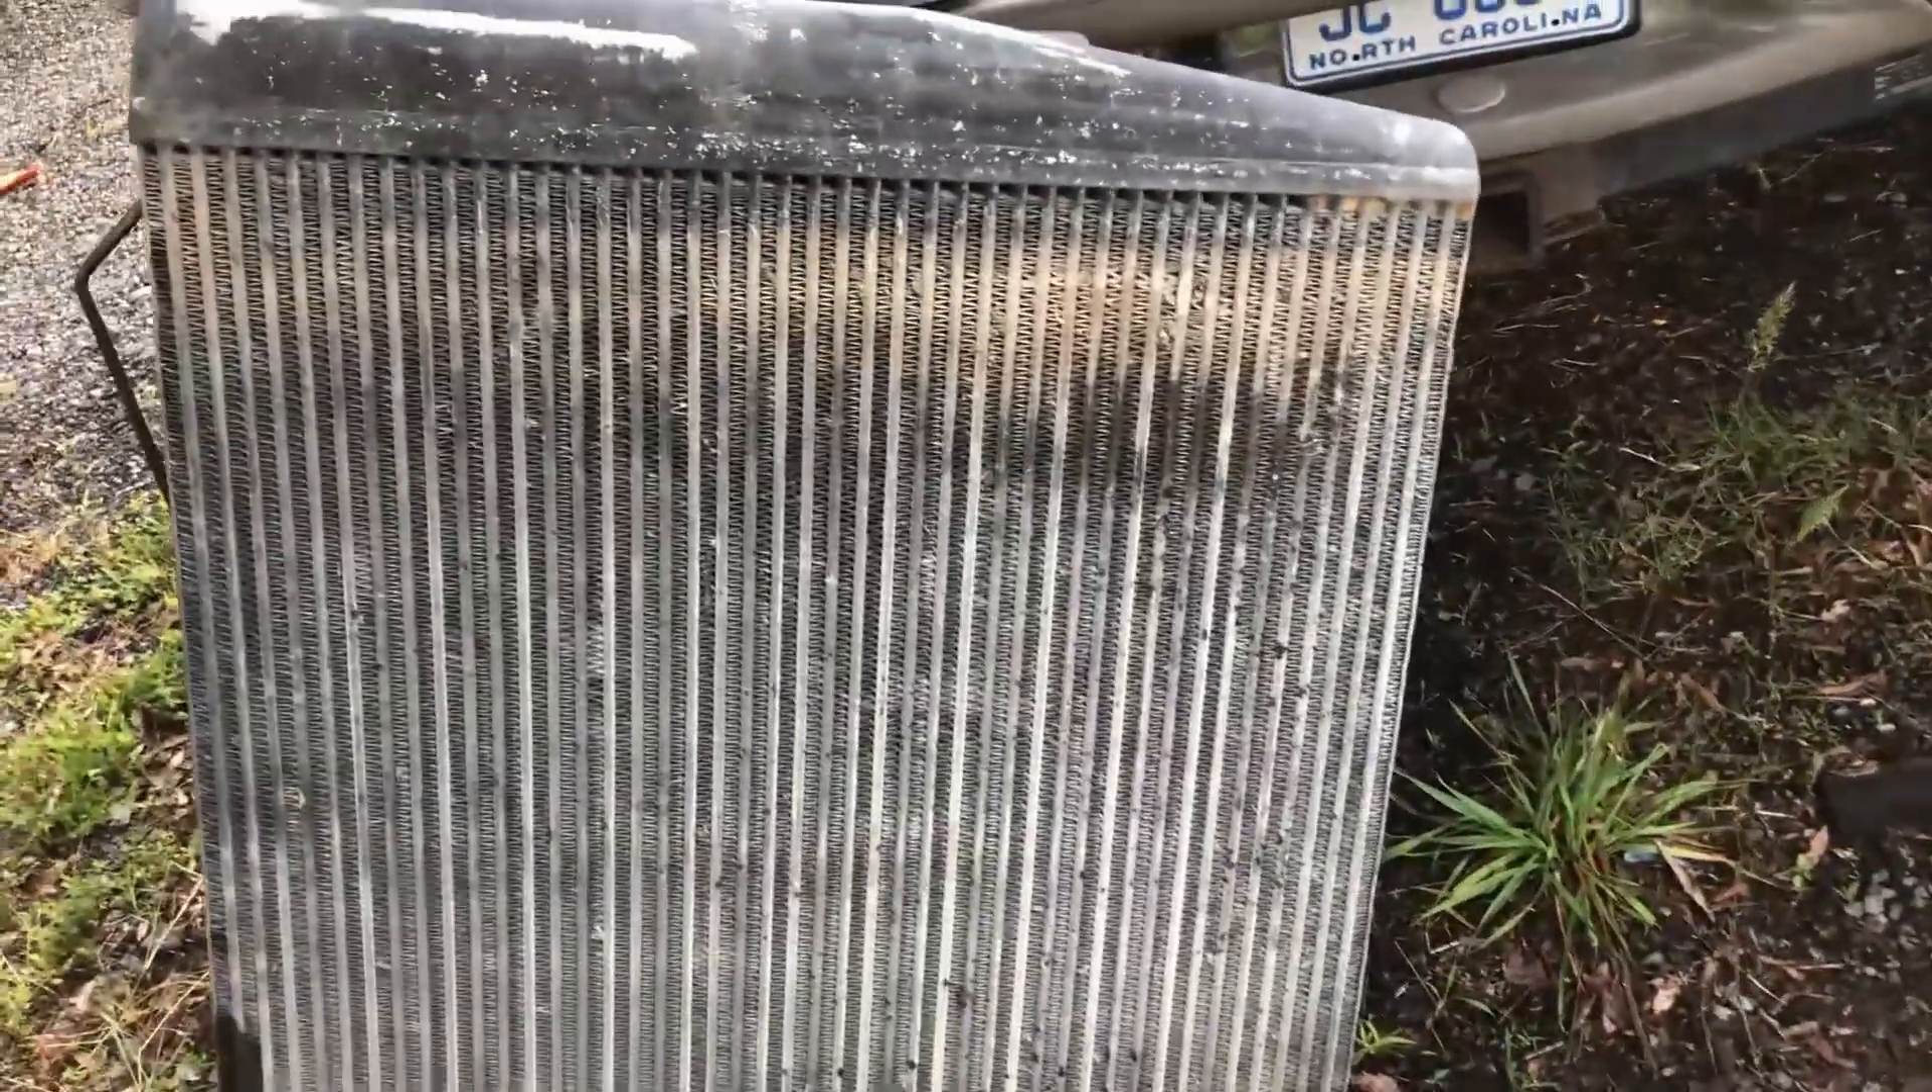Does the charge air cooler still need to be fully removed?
No.